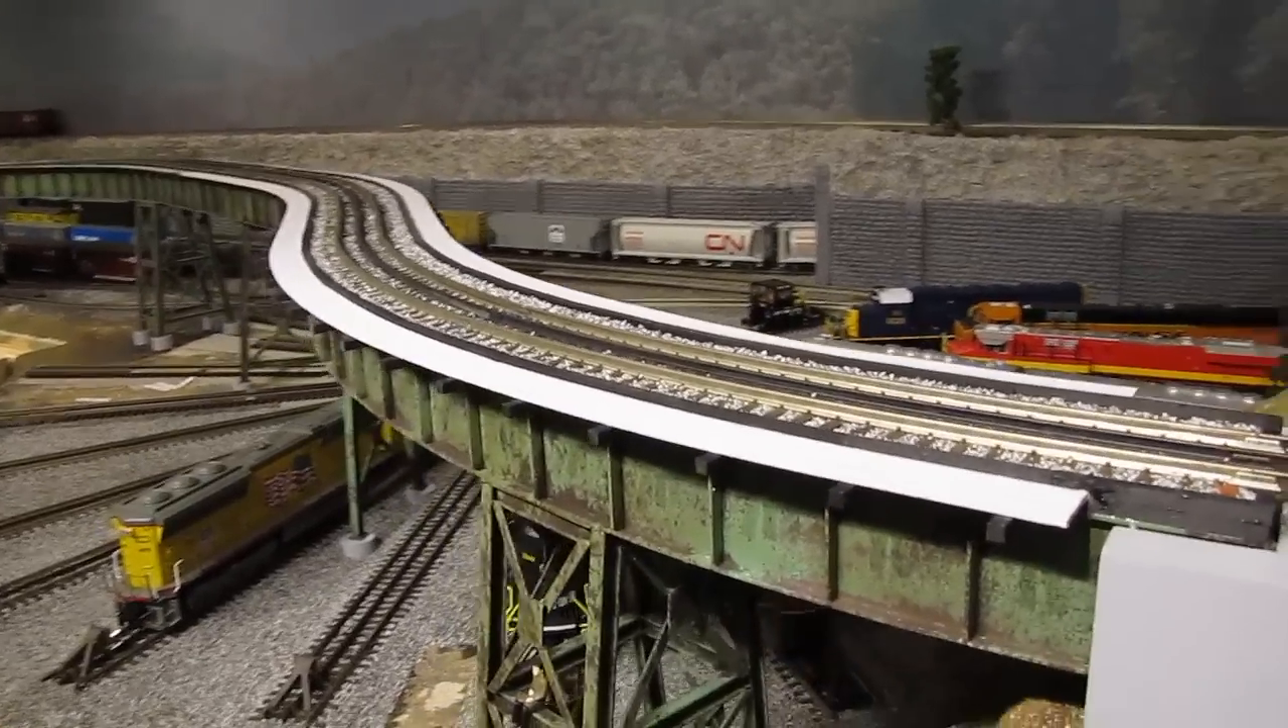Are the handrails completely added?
No.